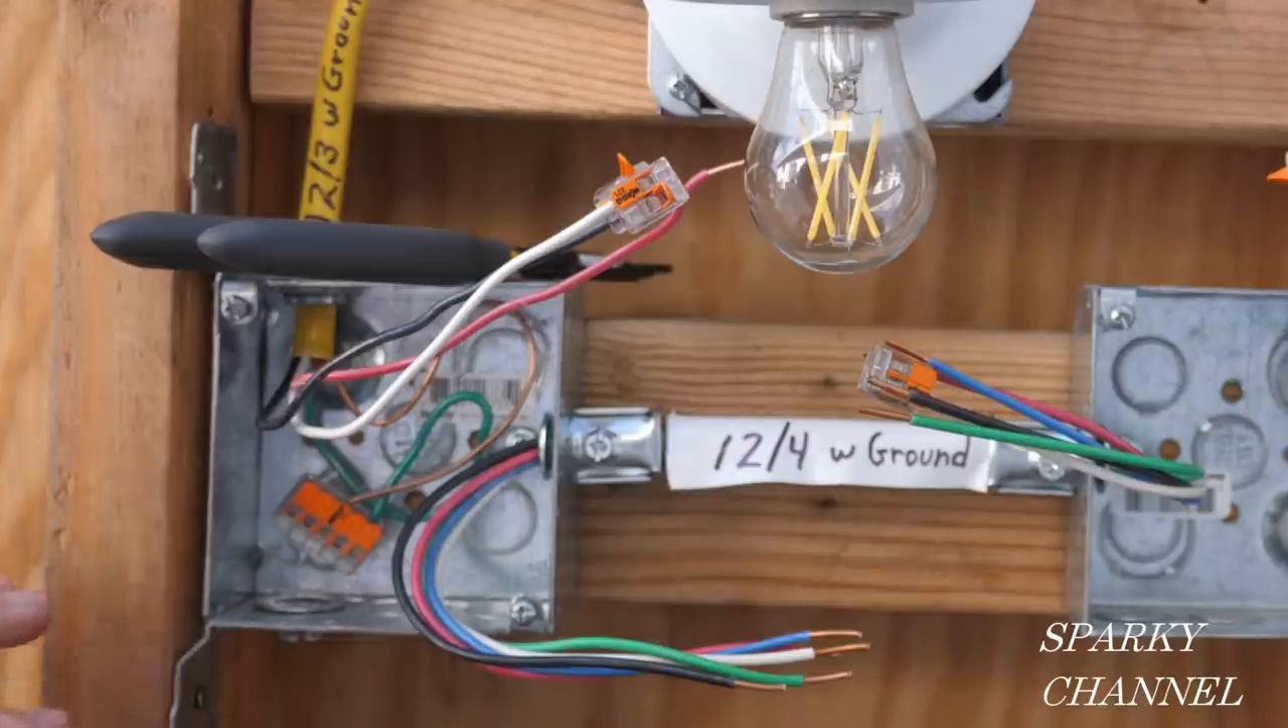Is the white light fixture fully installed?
Yes.